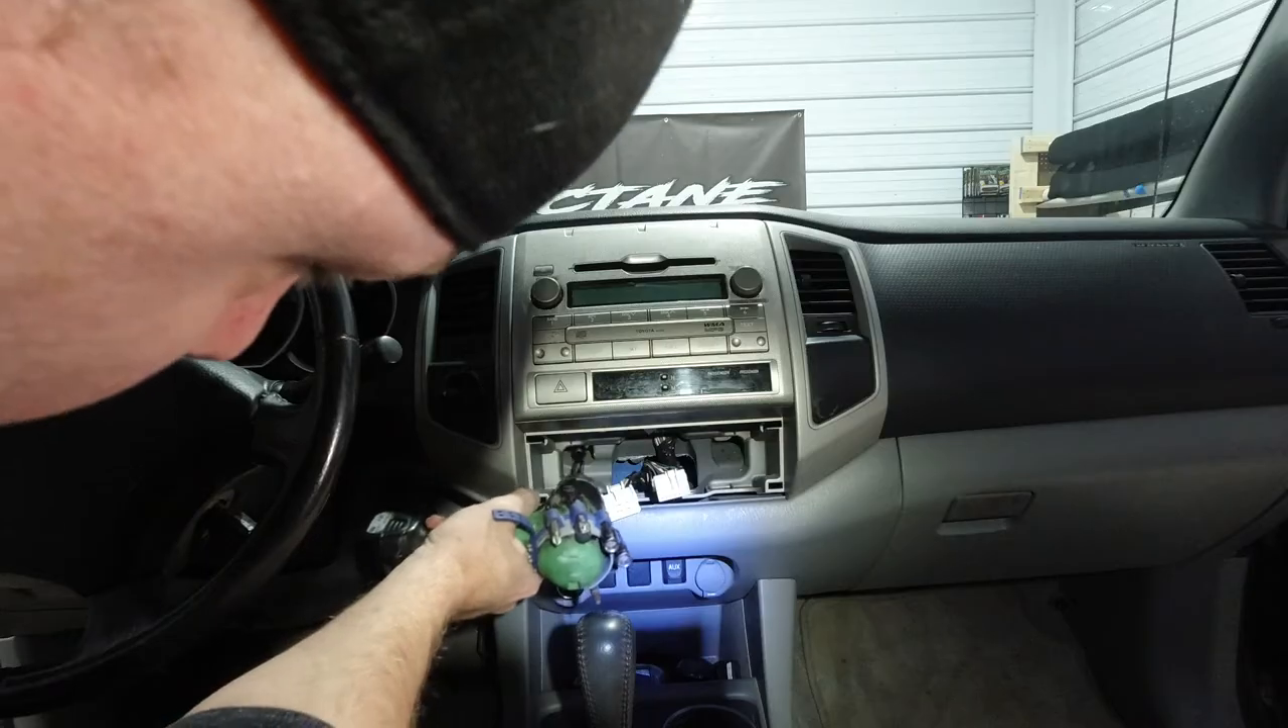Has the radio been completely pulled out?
No.